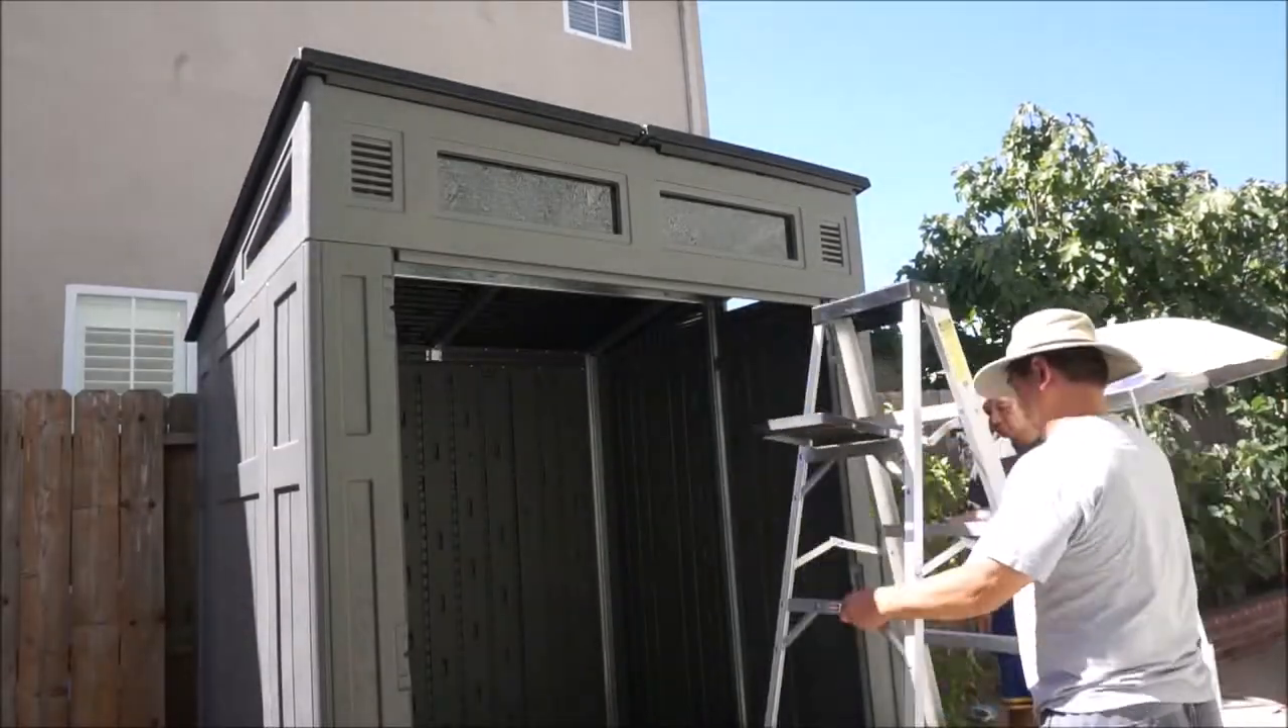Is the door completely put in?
No.